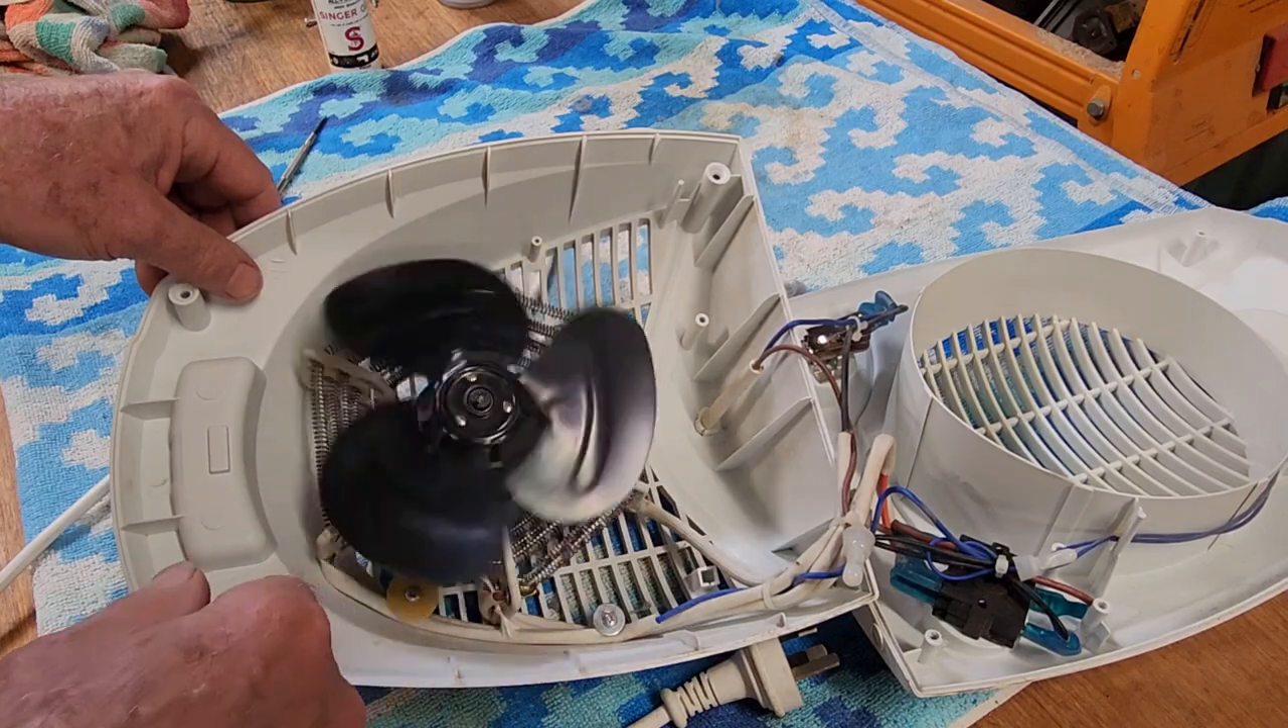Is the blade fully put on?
Yes.